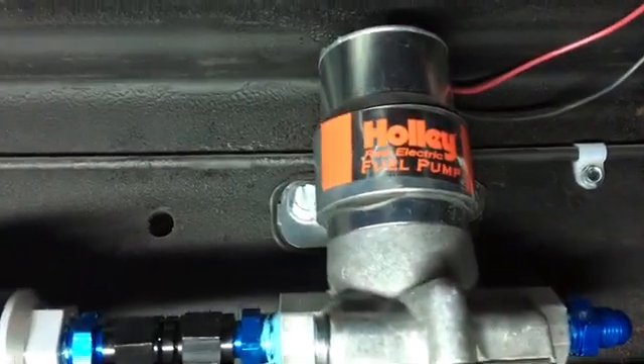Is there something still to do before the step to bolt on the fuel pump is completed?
No.